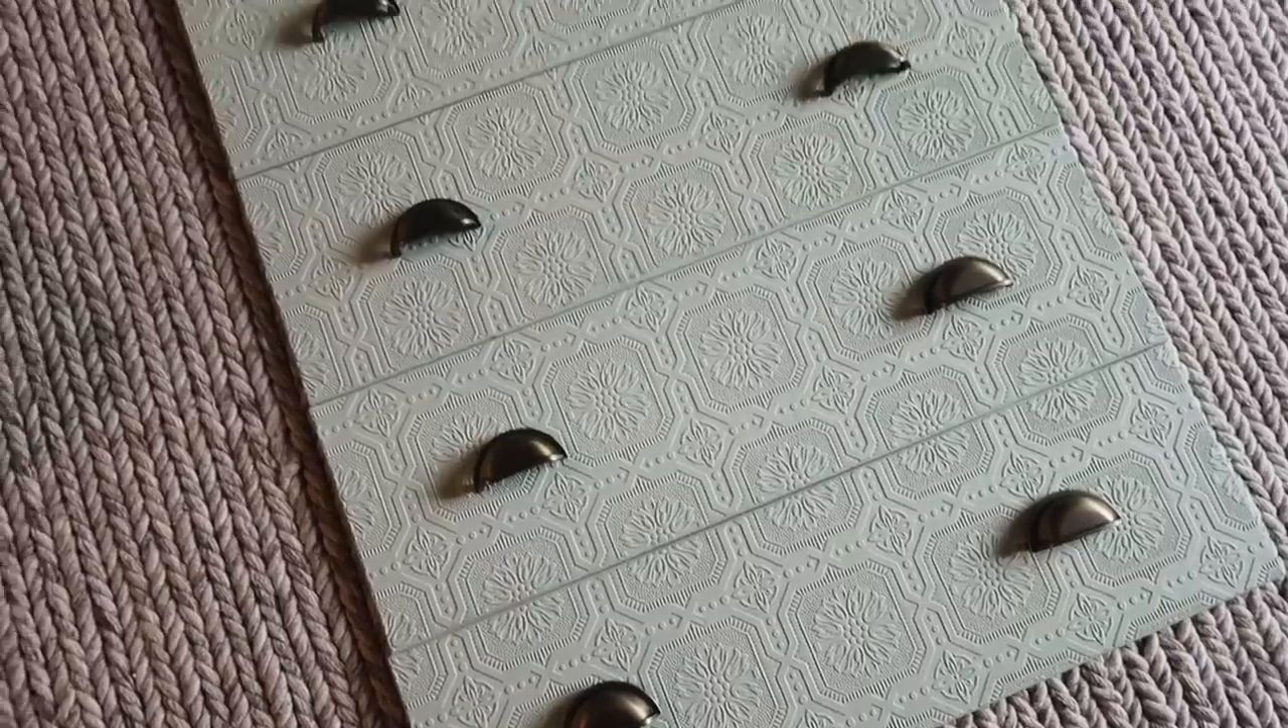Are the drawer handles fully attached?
Yes.